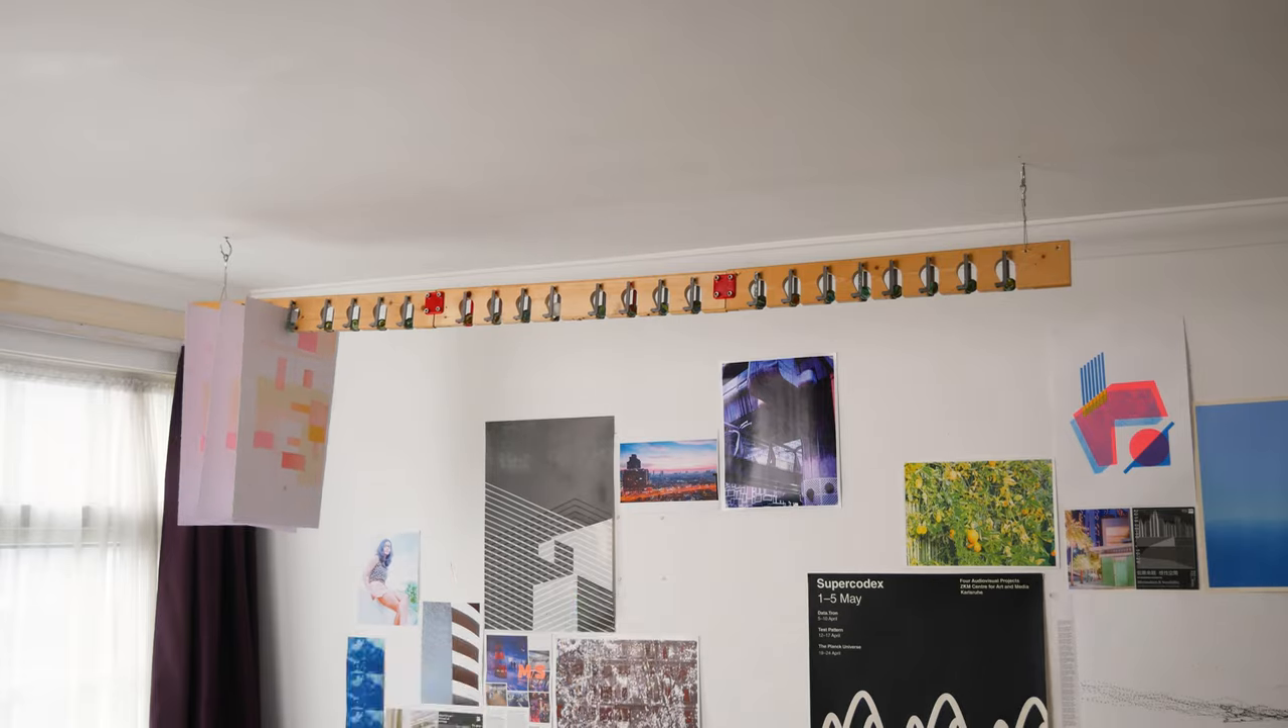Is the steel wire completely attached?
Yes.